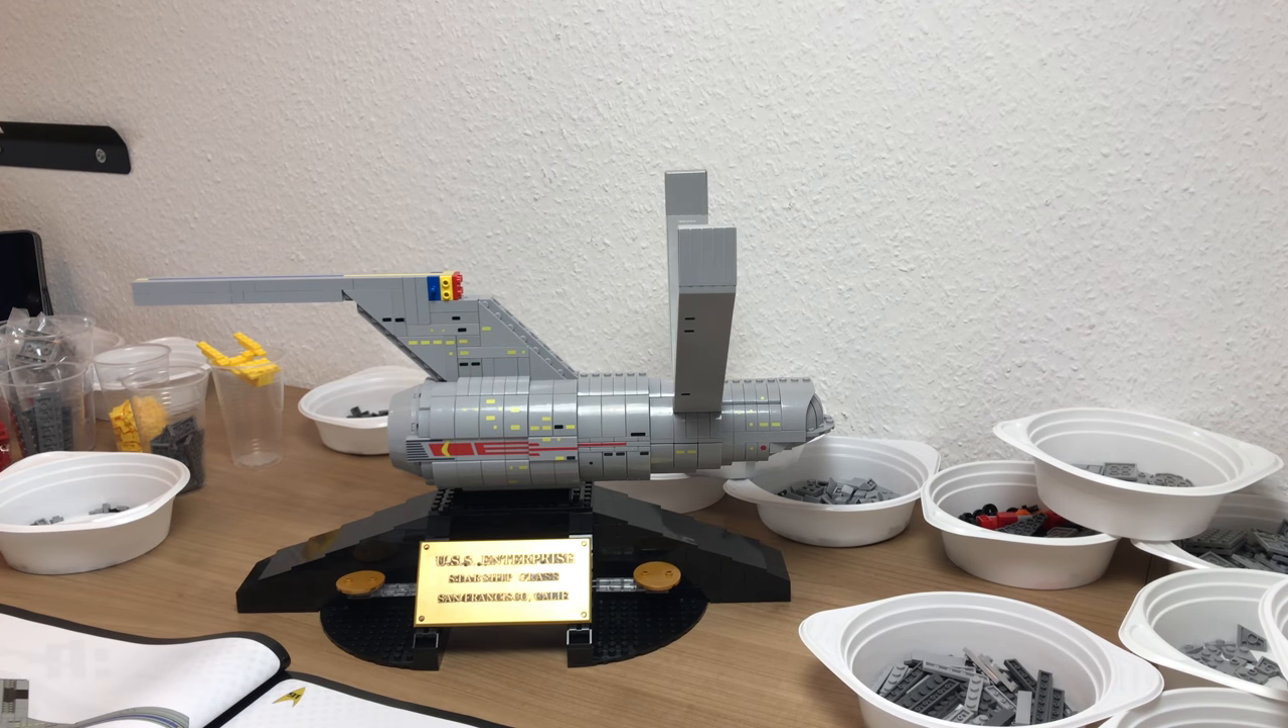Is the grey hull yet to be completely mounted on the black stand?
No.